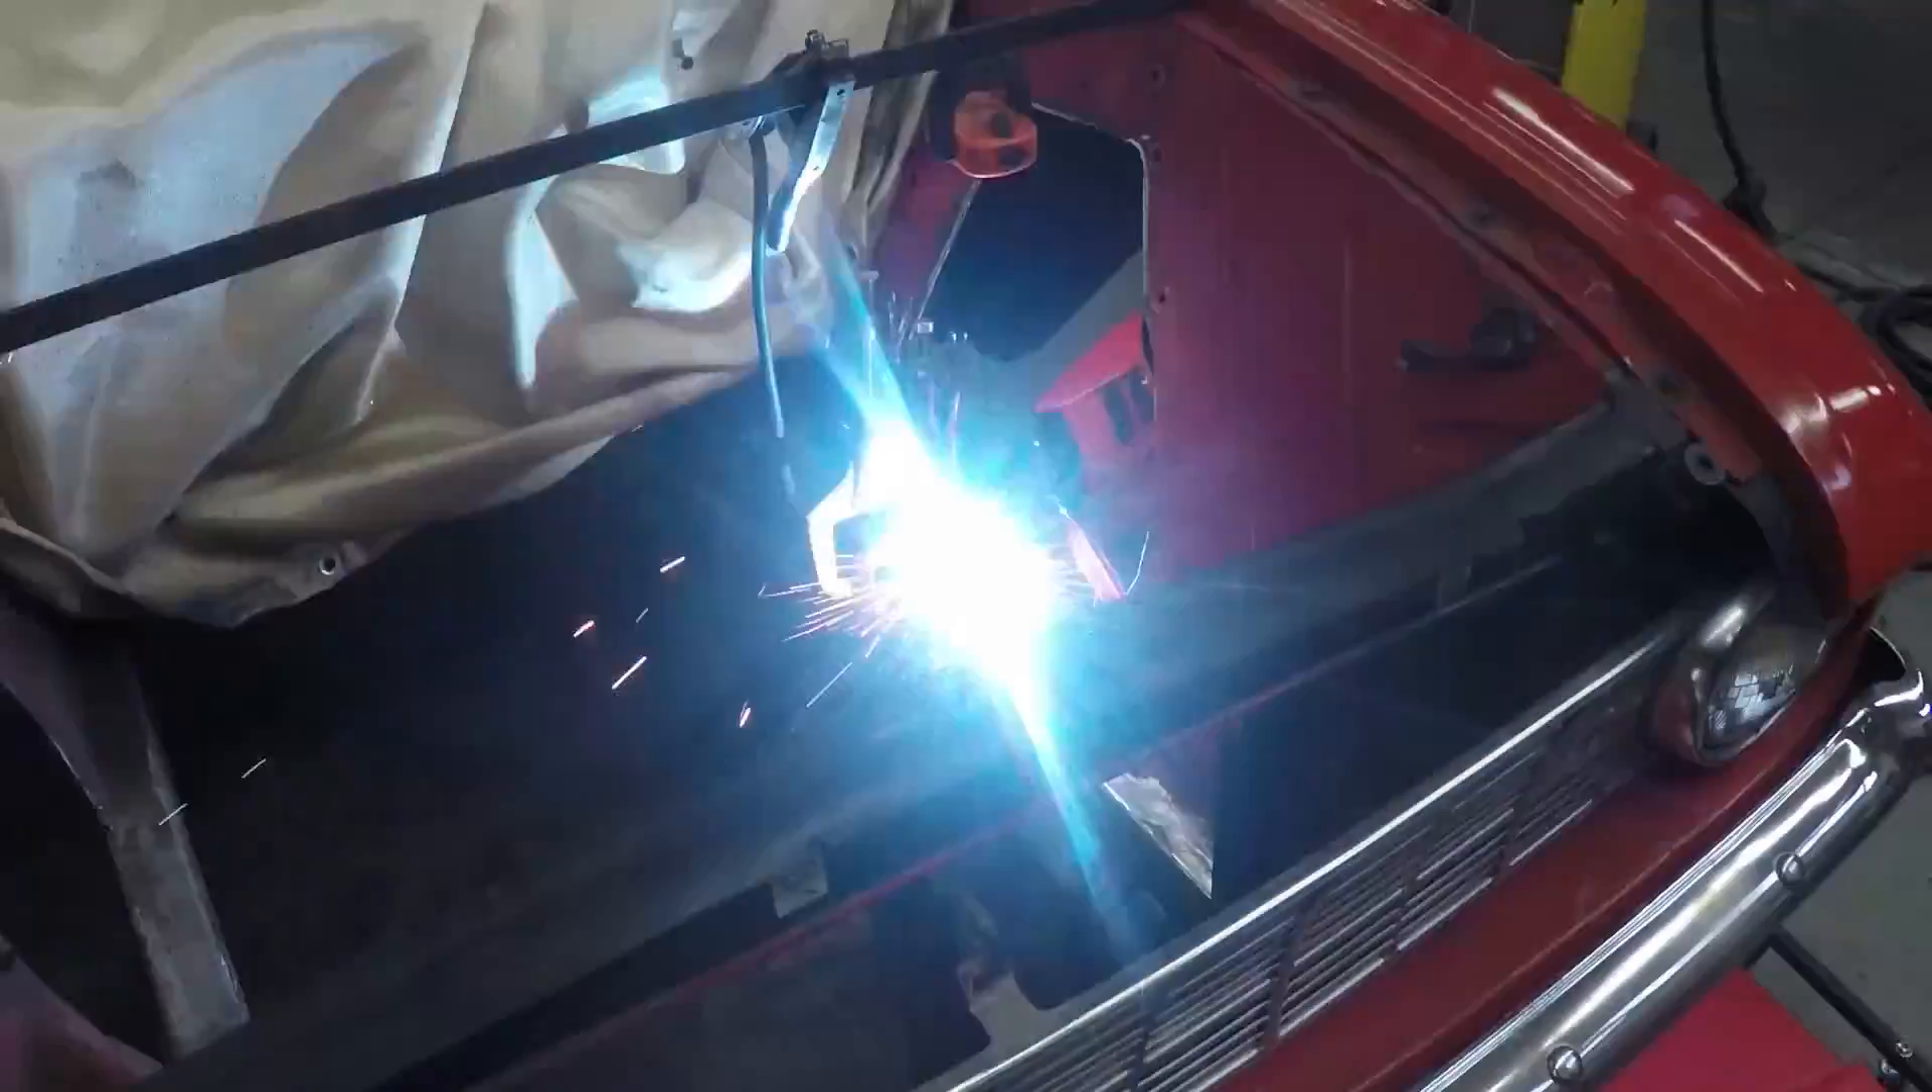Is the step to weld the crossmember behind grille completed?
No.